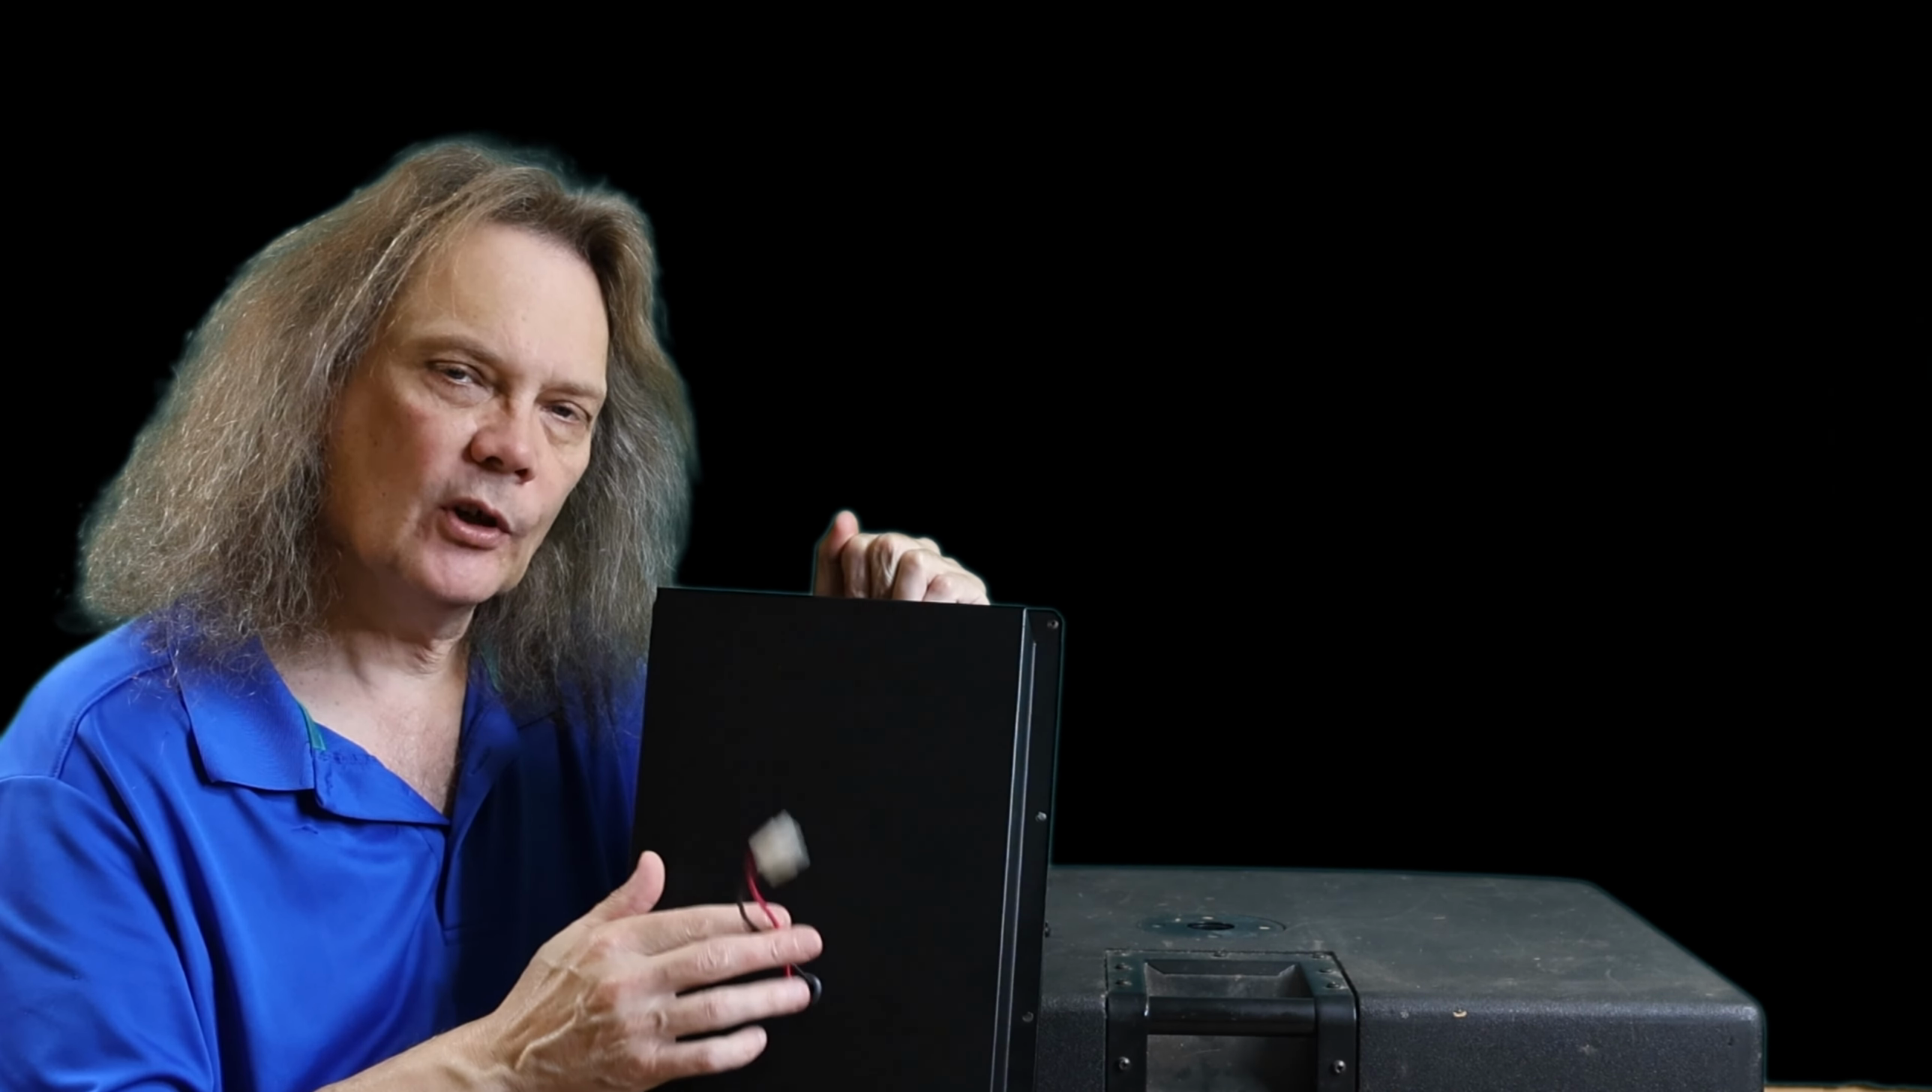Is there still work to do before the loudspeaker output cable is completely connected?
Yes.